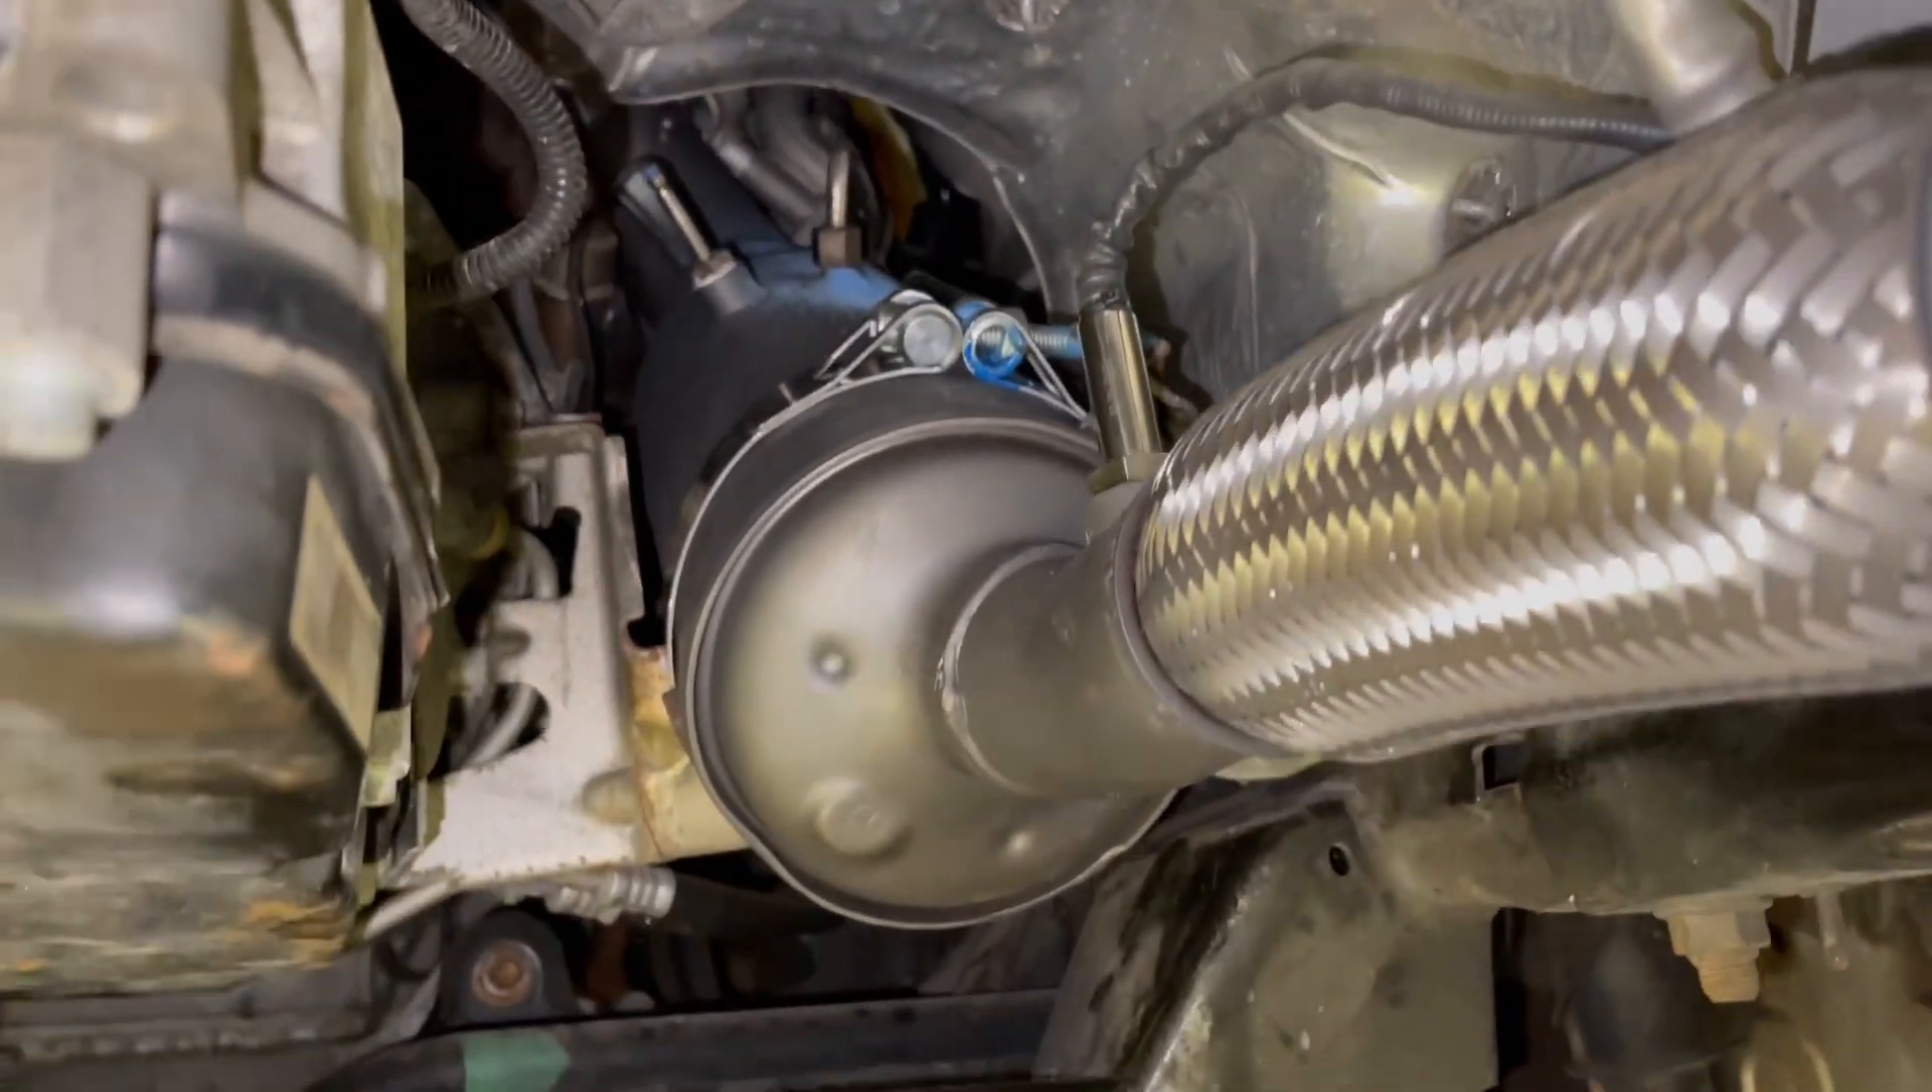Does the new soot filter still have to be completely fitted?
No.